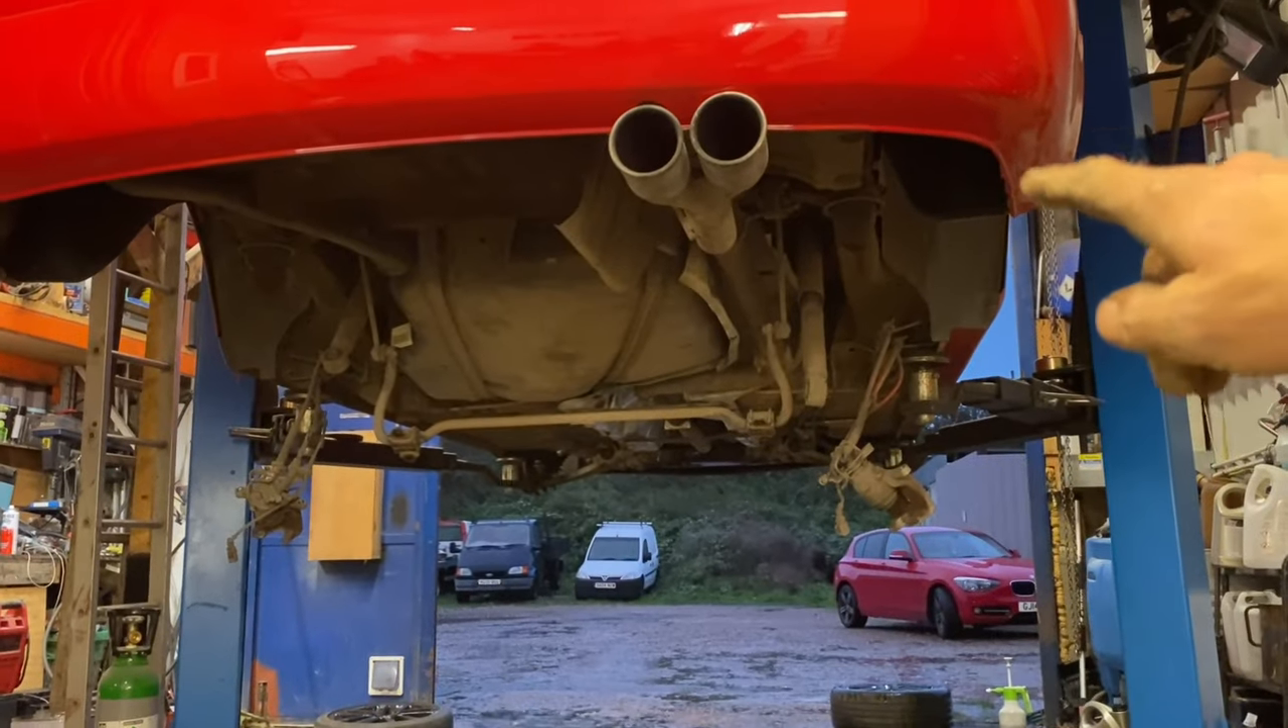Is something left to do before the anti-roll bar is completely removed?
Yes.